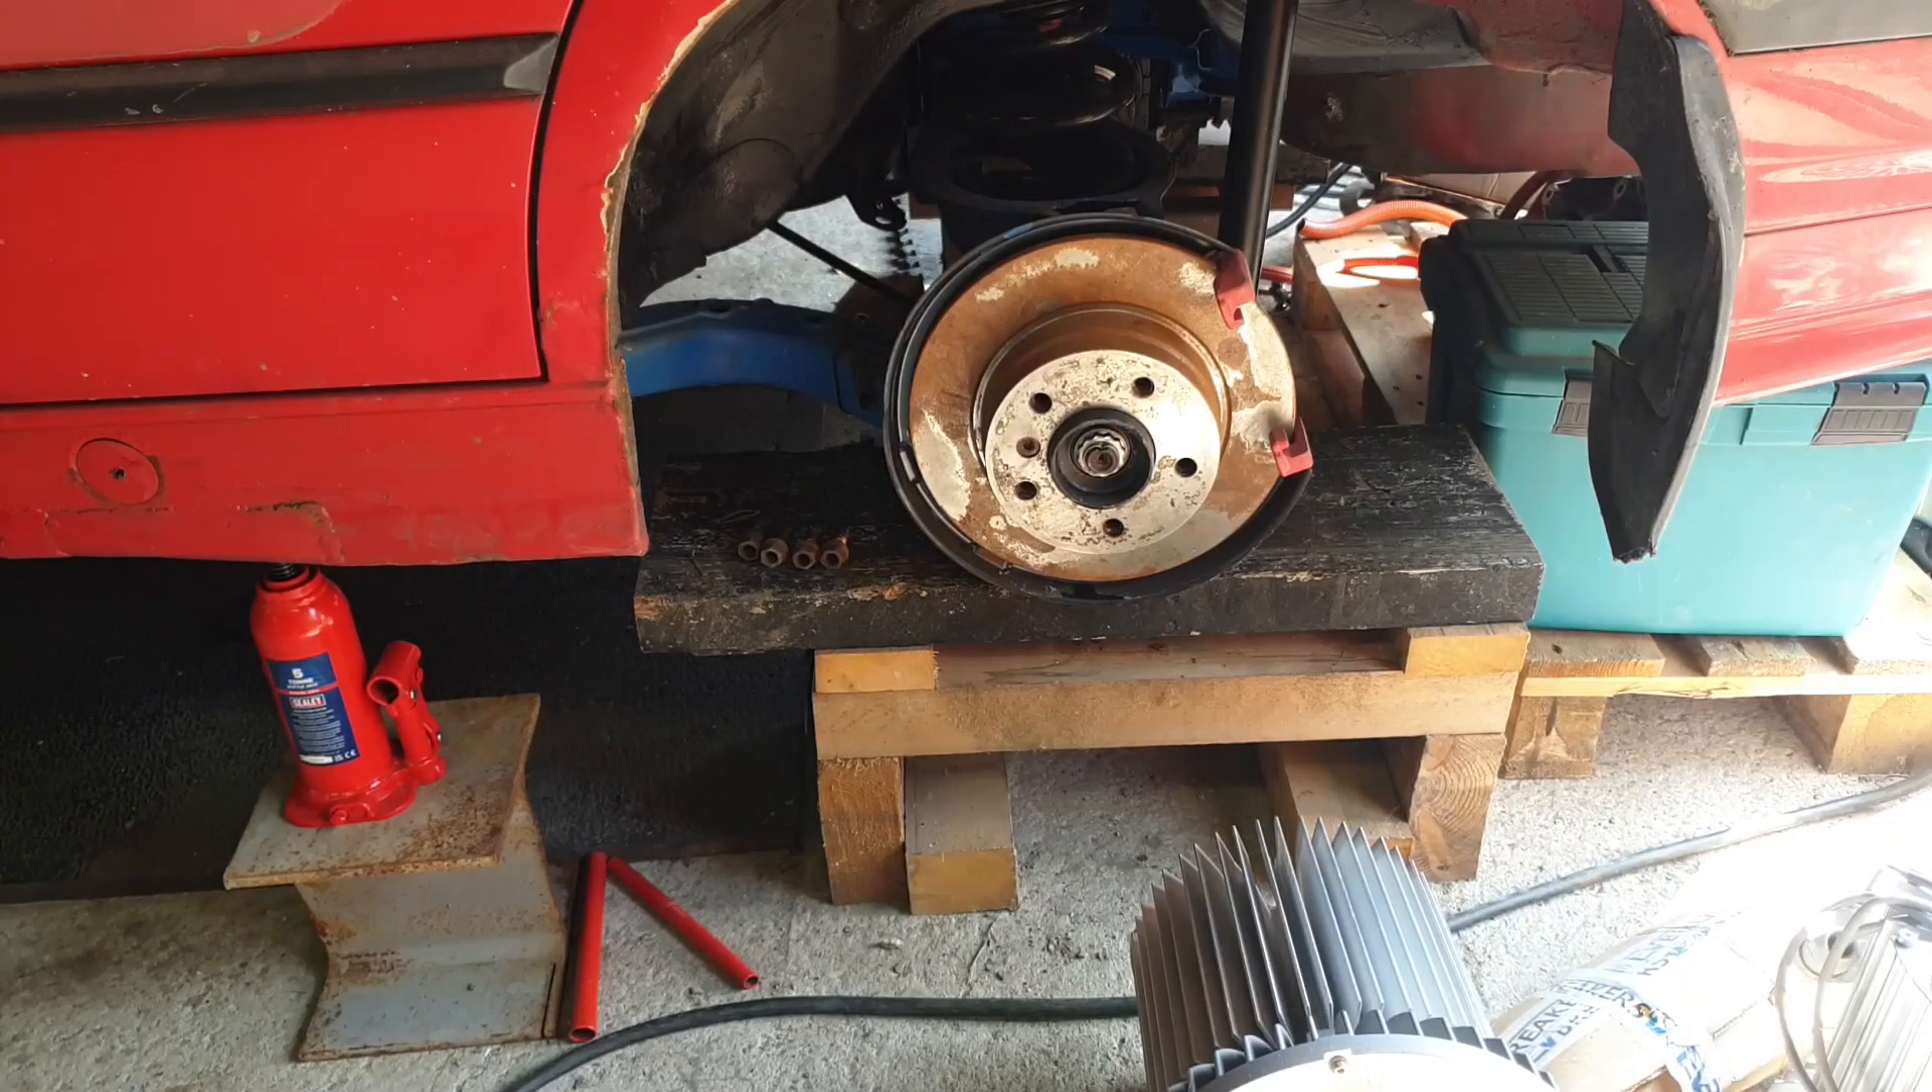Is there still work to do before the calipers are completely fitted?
Yes.